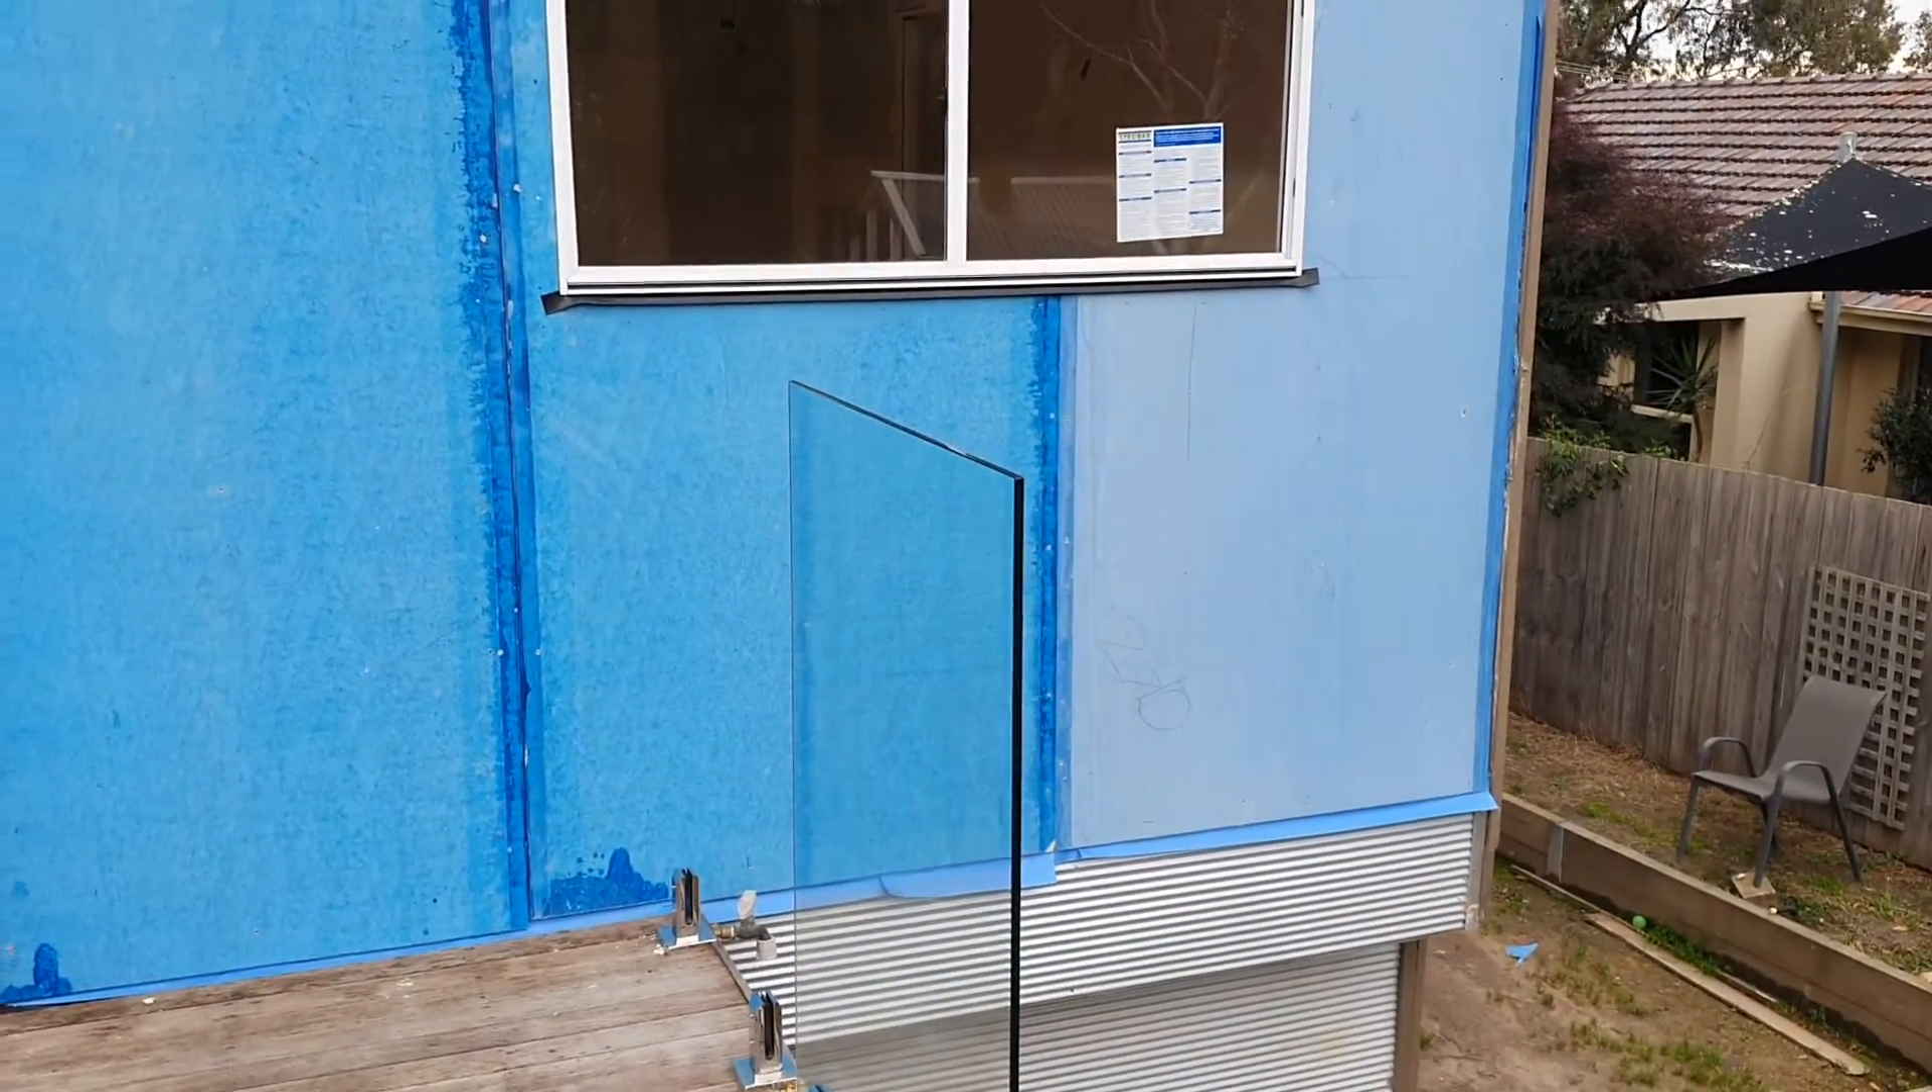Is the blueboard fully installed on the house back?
Yes.